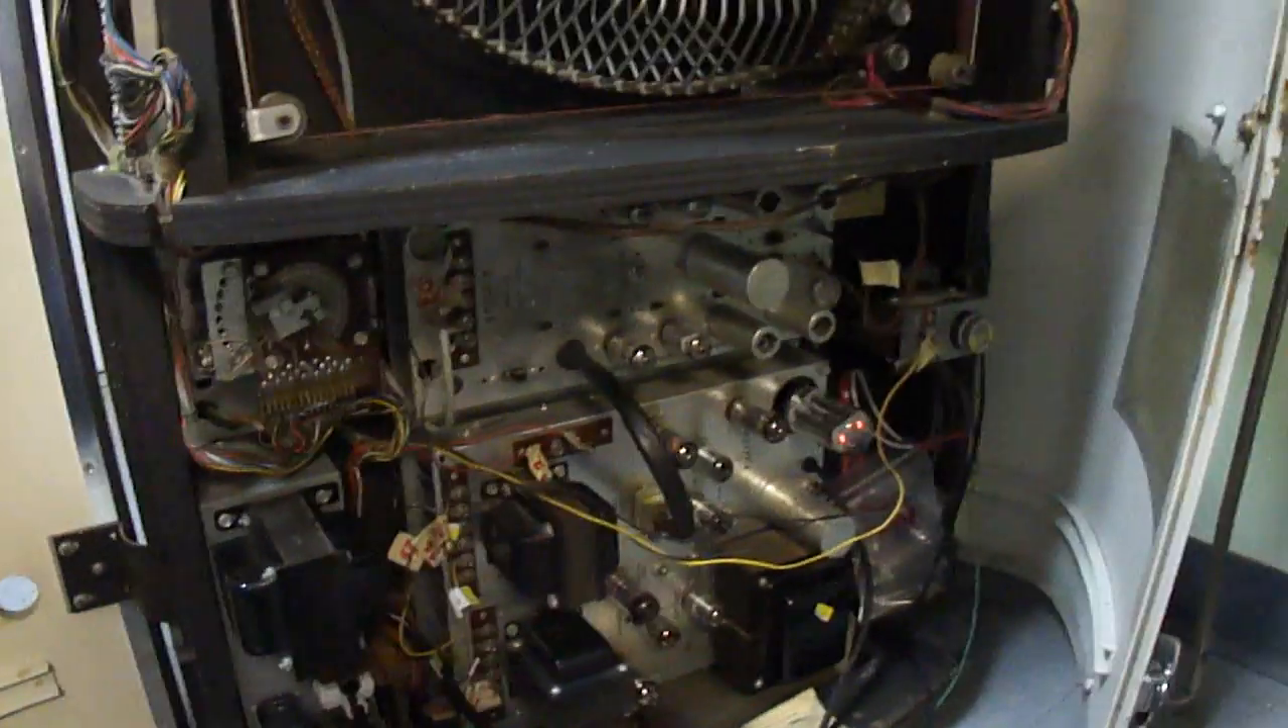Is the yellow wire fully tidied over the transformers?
No.